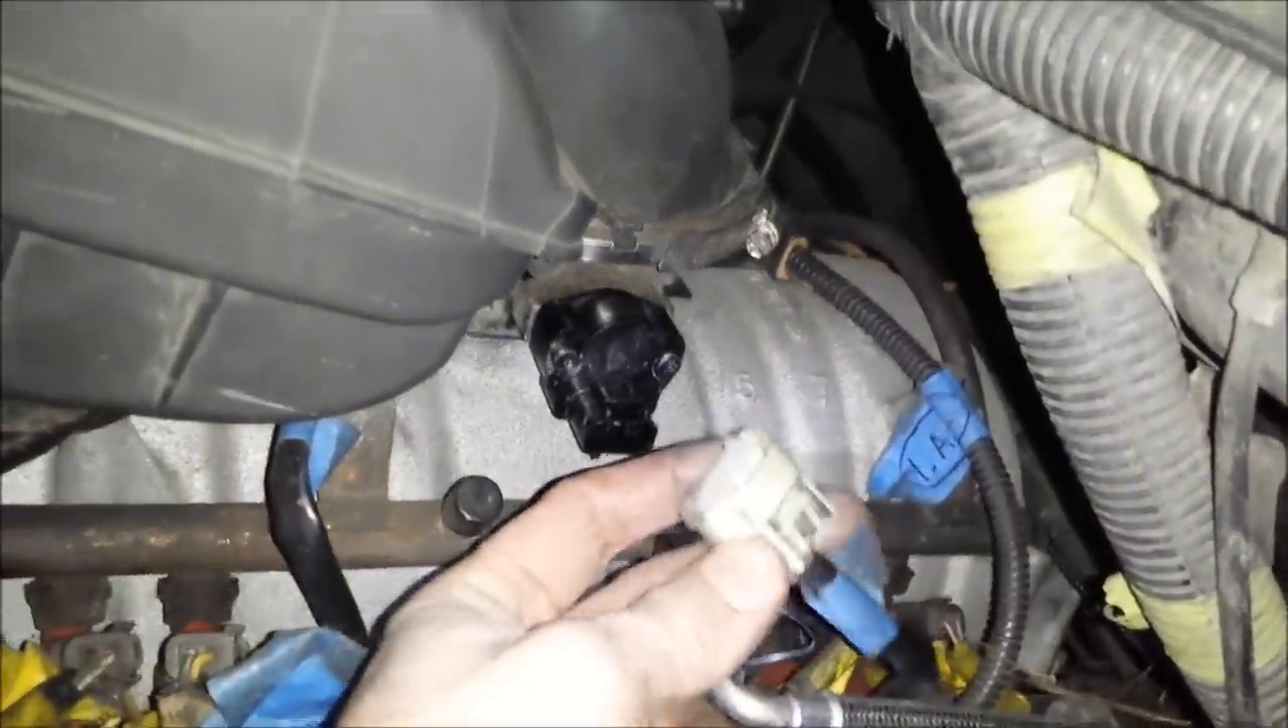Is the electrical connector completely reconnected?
No.